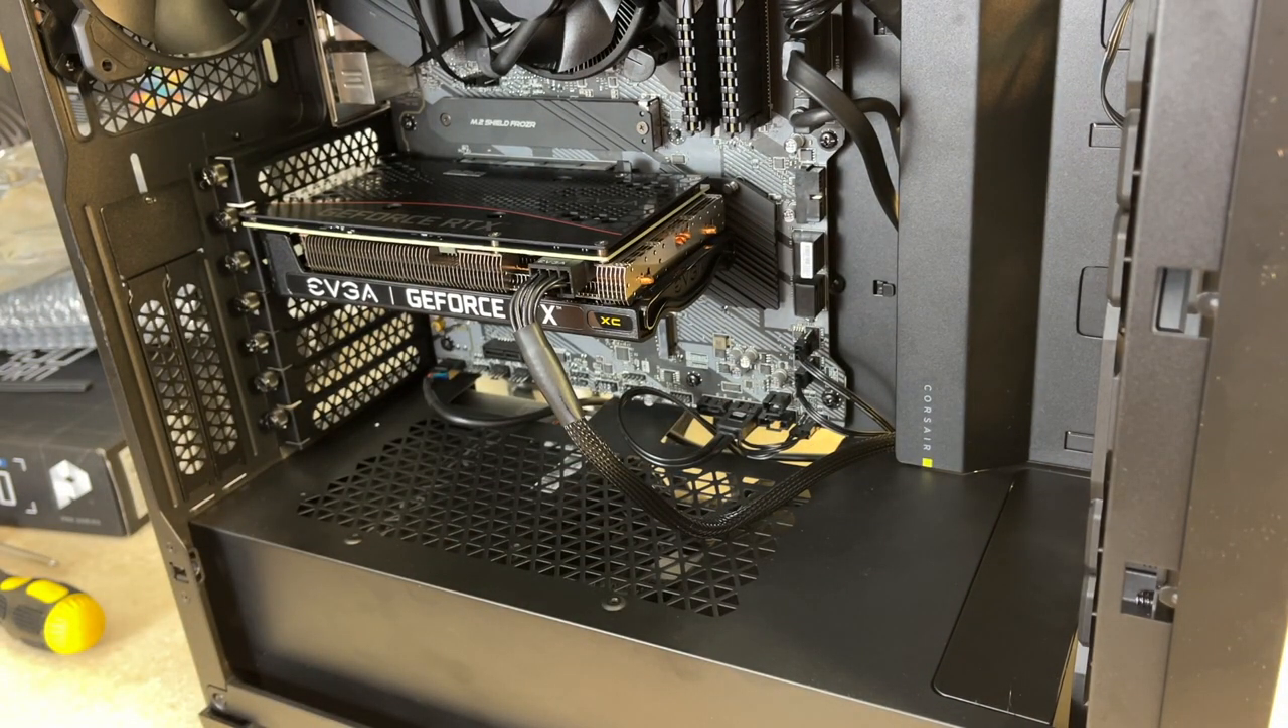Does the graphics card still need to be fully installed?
No.